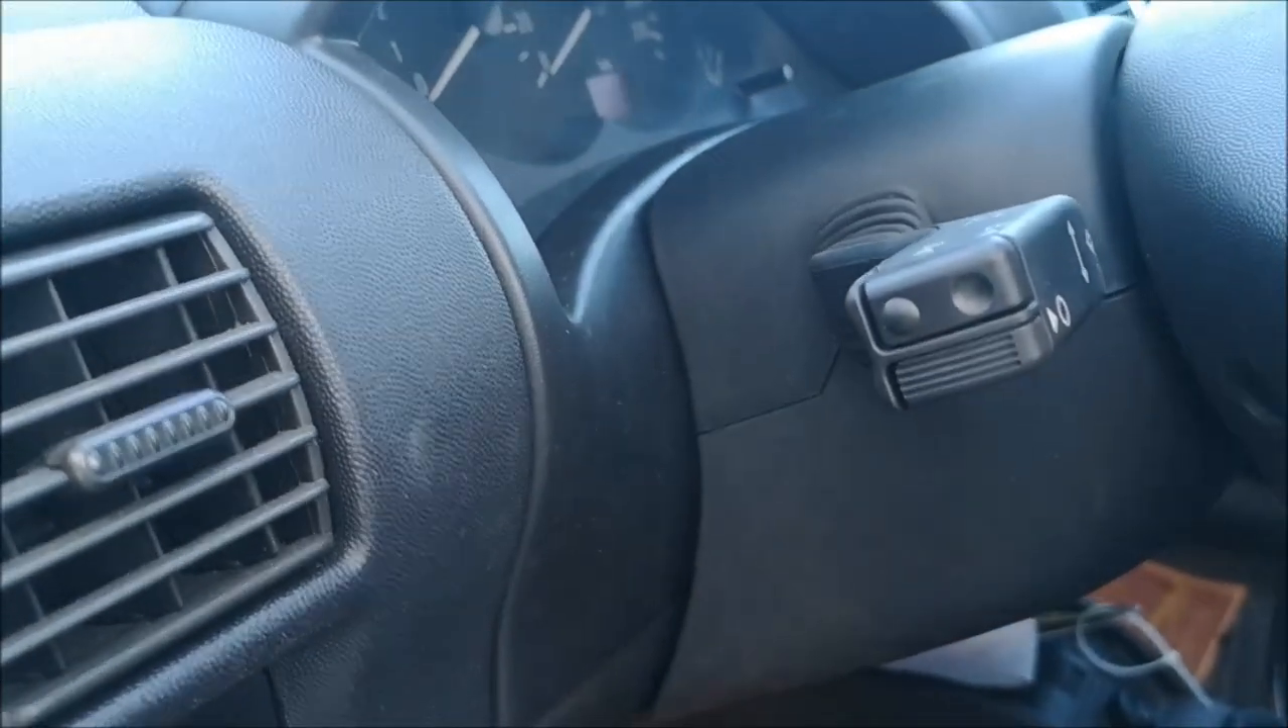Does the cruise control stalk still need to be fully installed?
No.